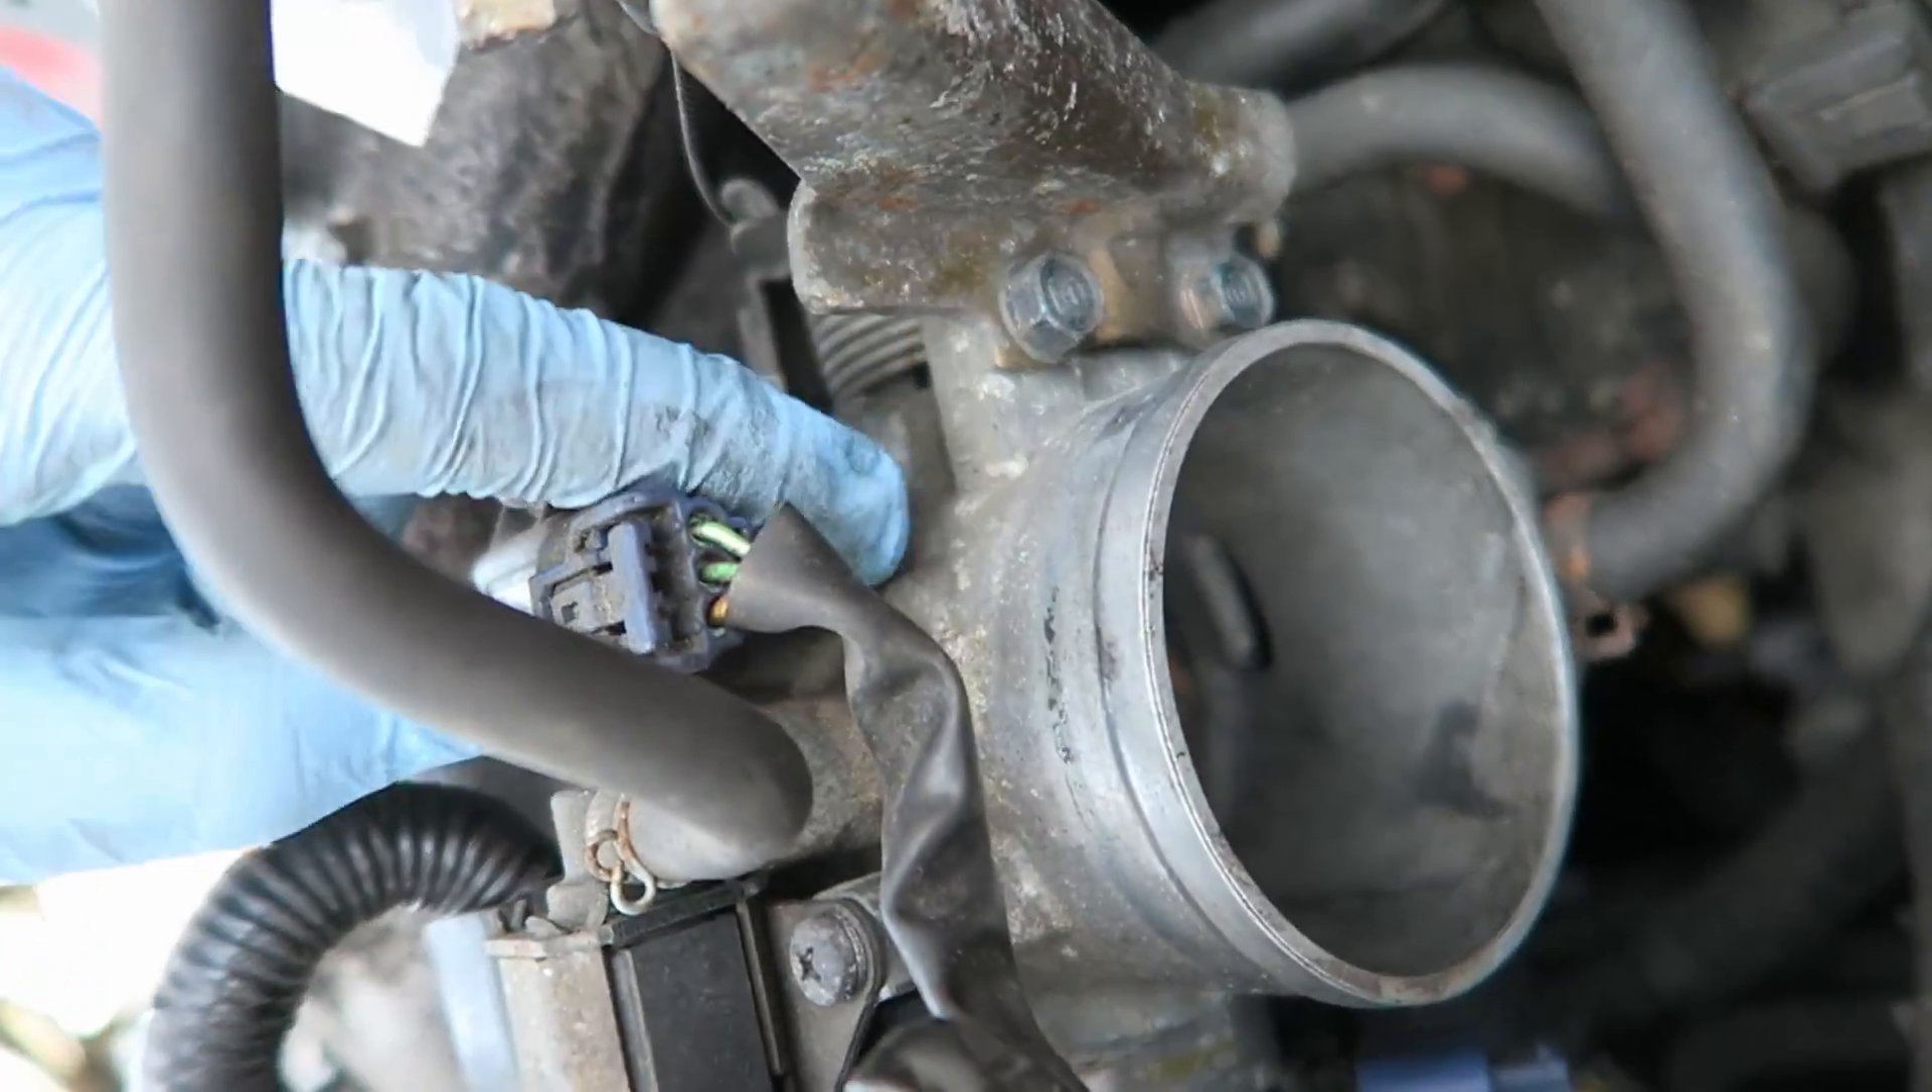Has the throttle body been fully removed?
No.